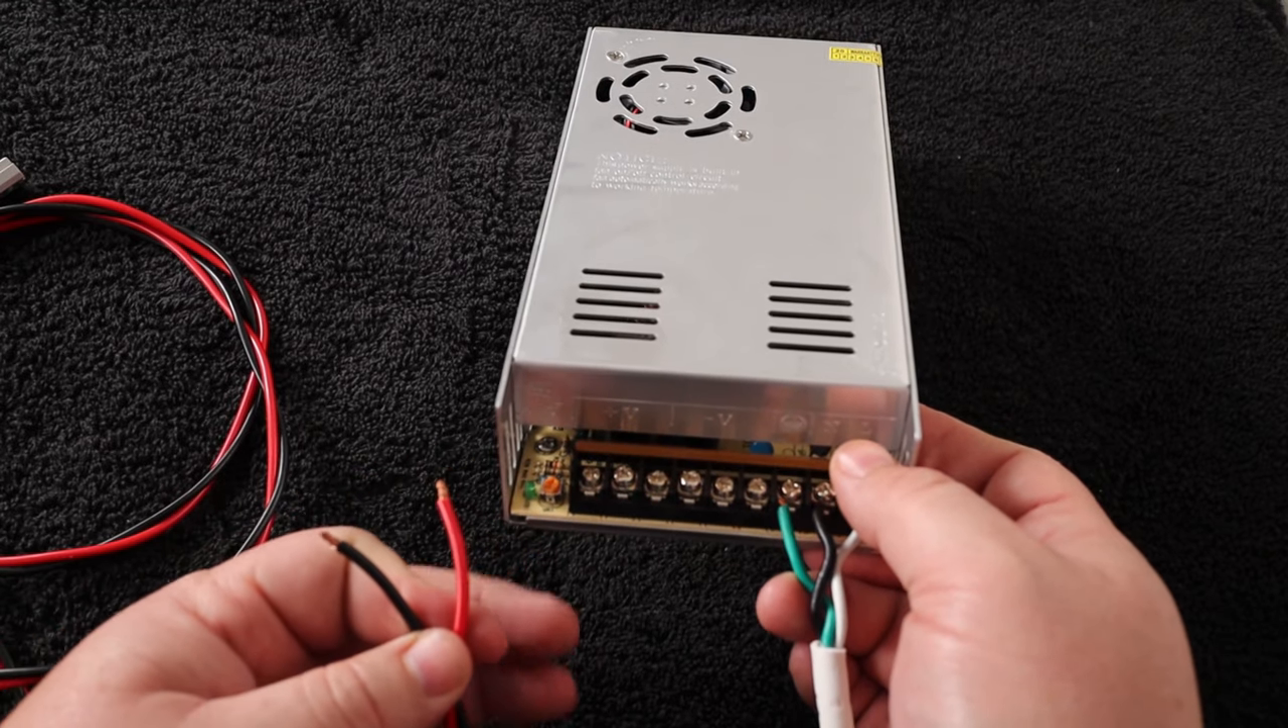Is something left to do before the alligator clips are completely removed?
No.